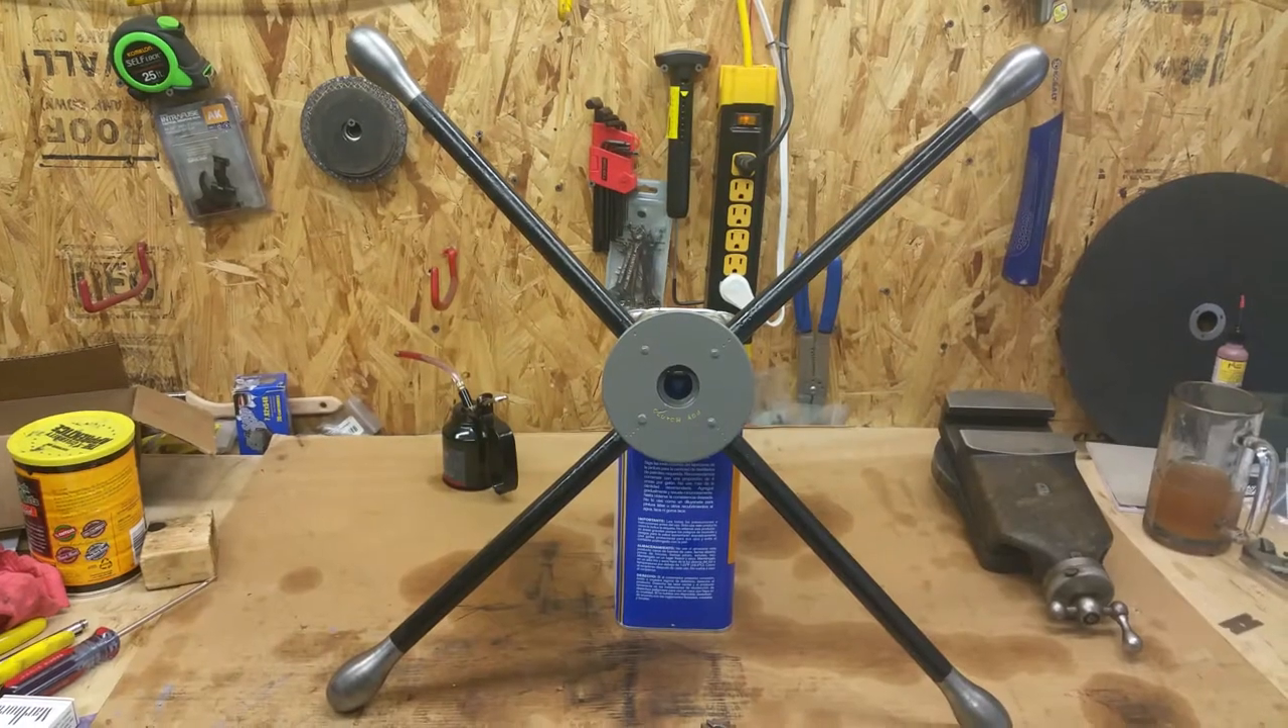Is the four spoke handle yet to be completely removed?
No.